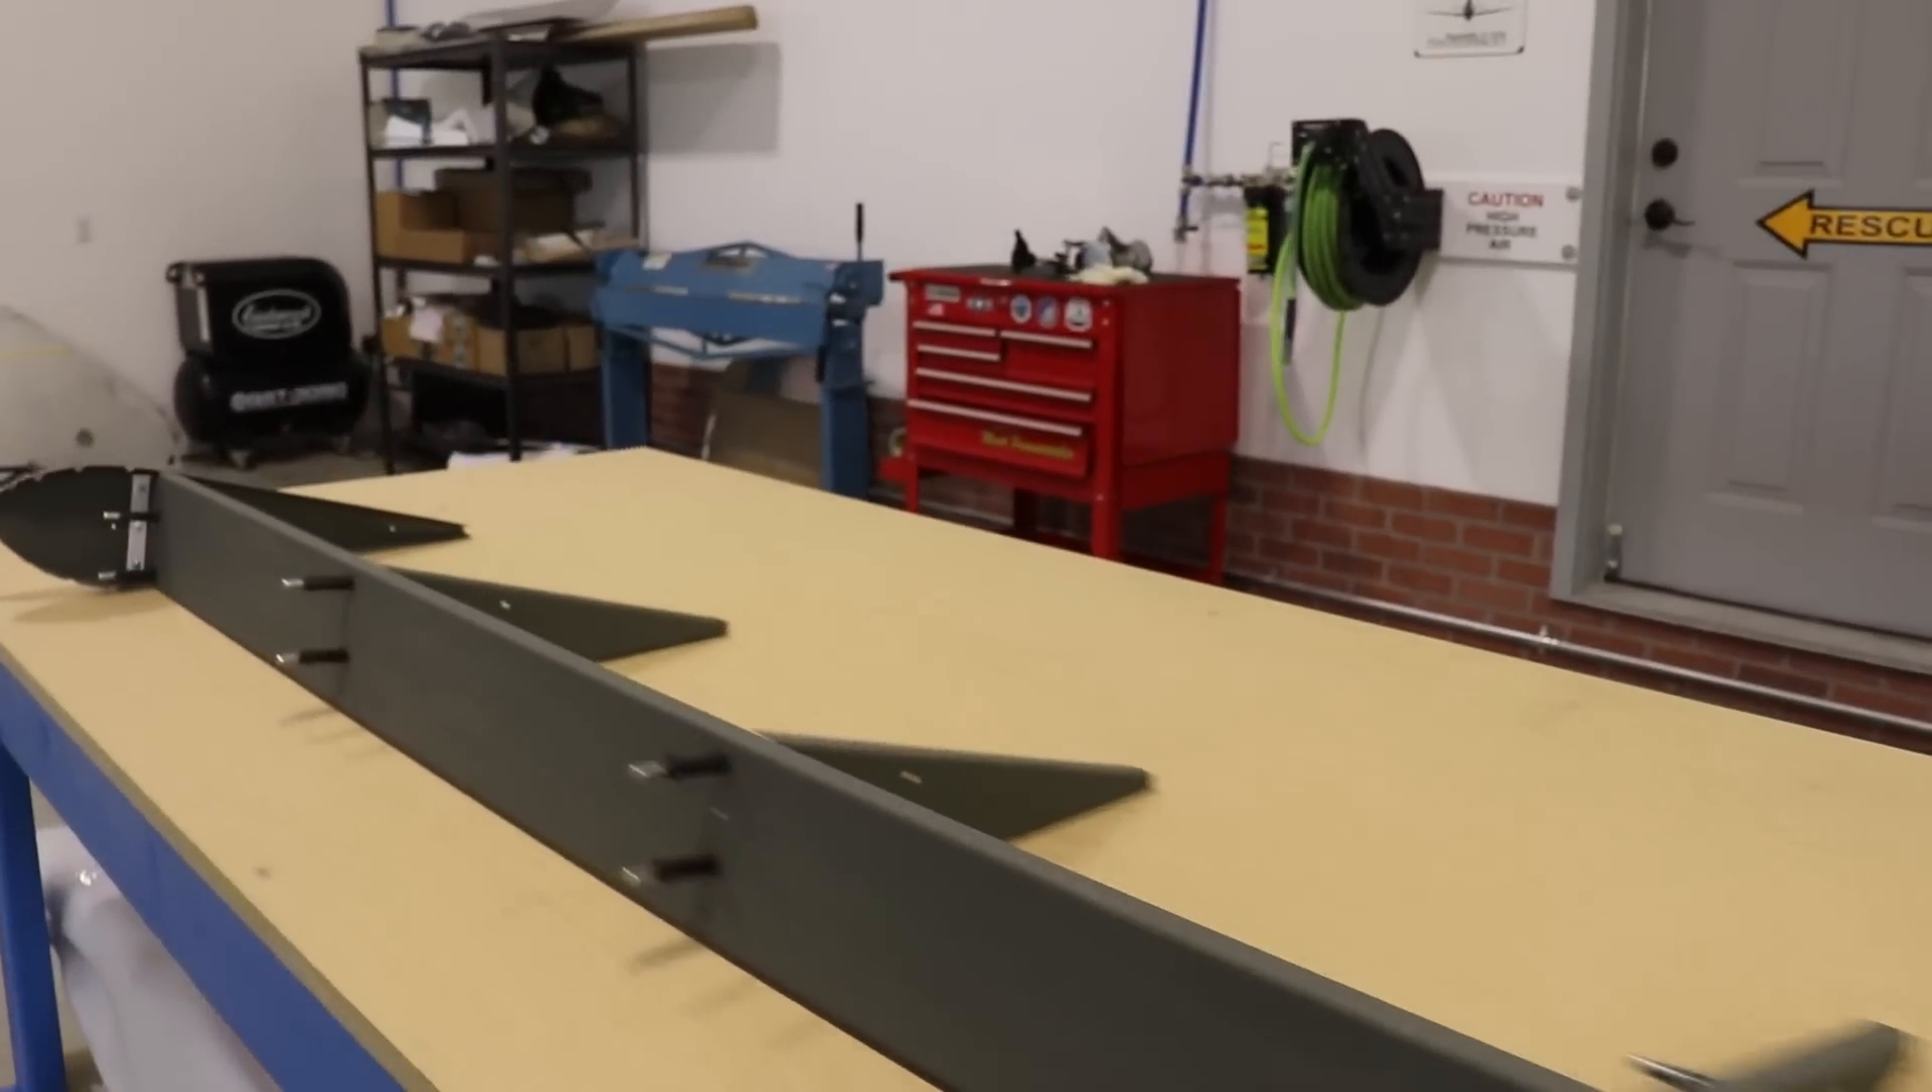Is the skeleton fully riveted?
No.